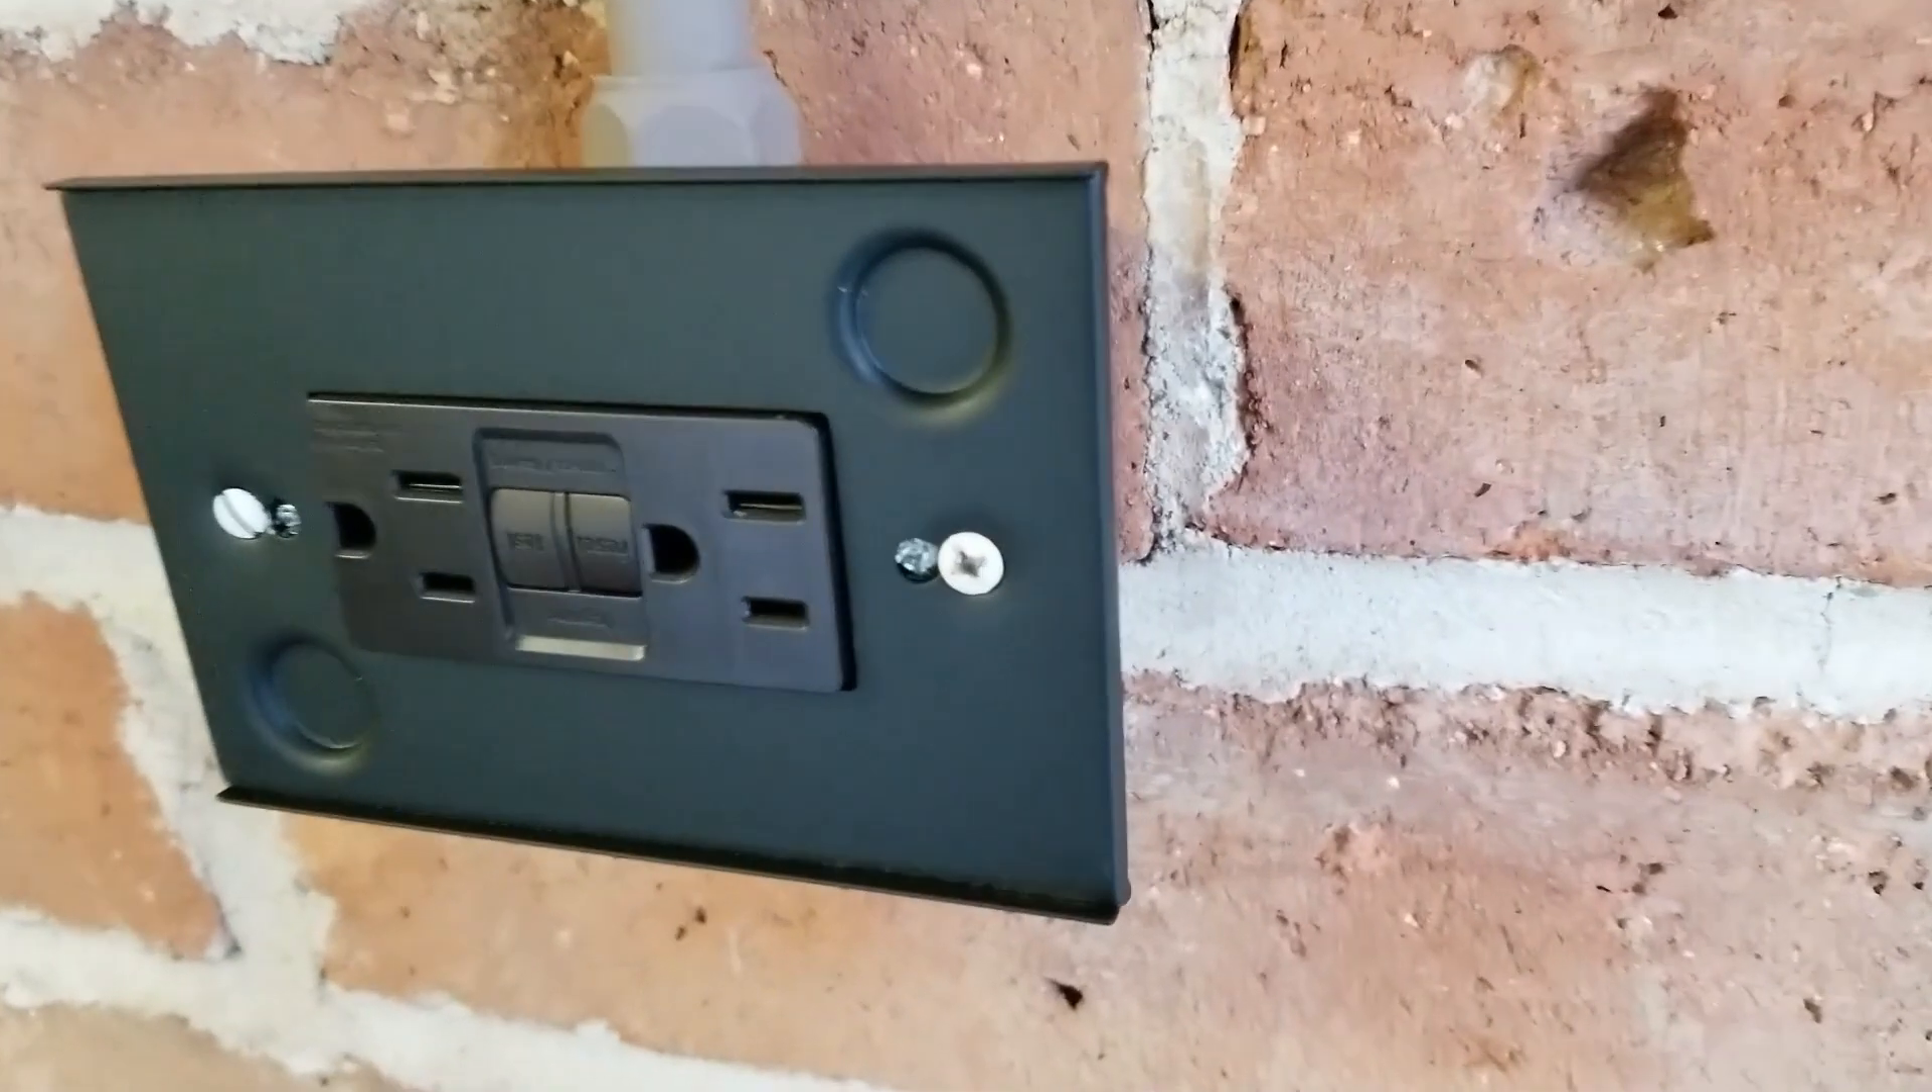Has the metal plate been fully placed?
Yes.